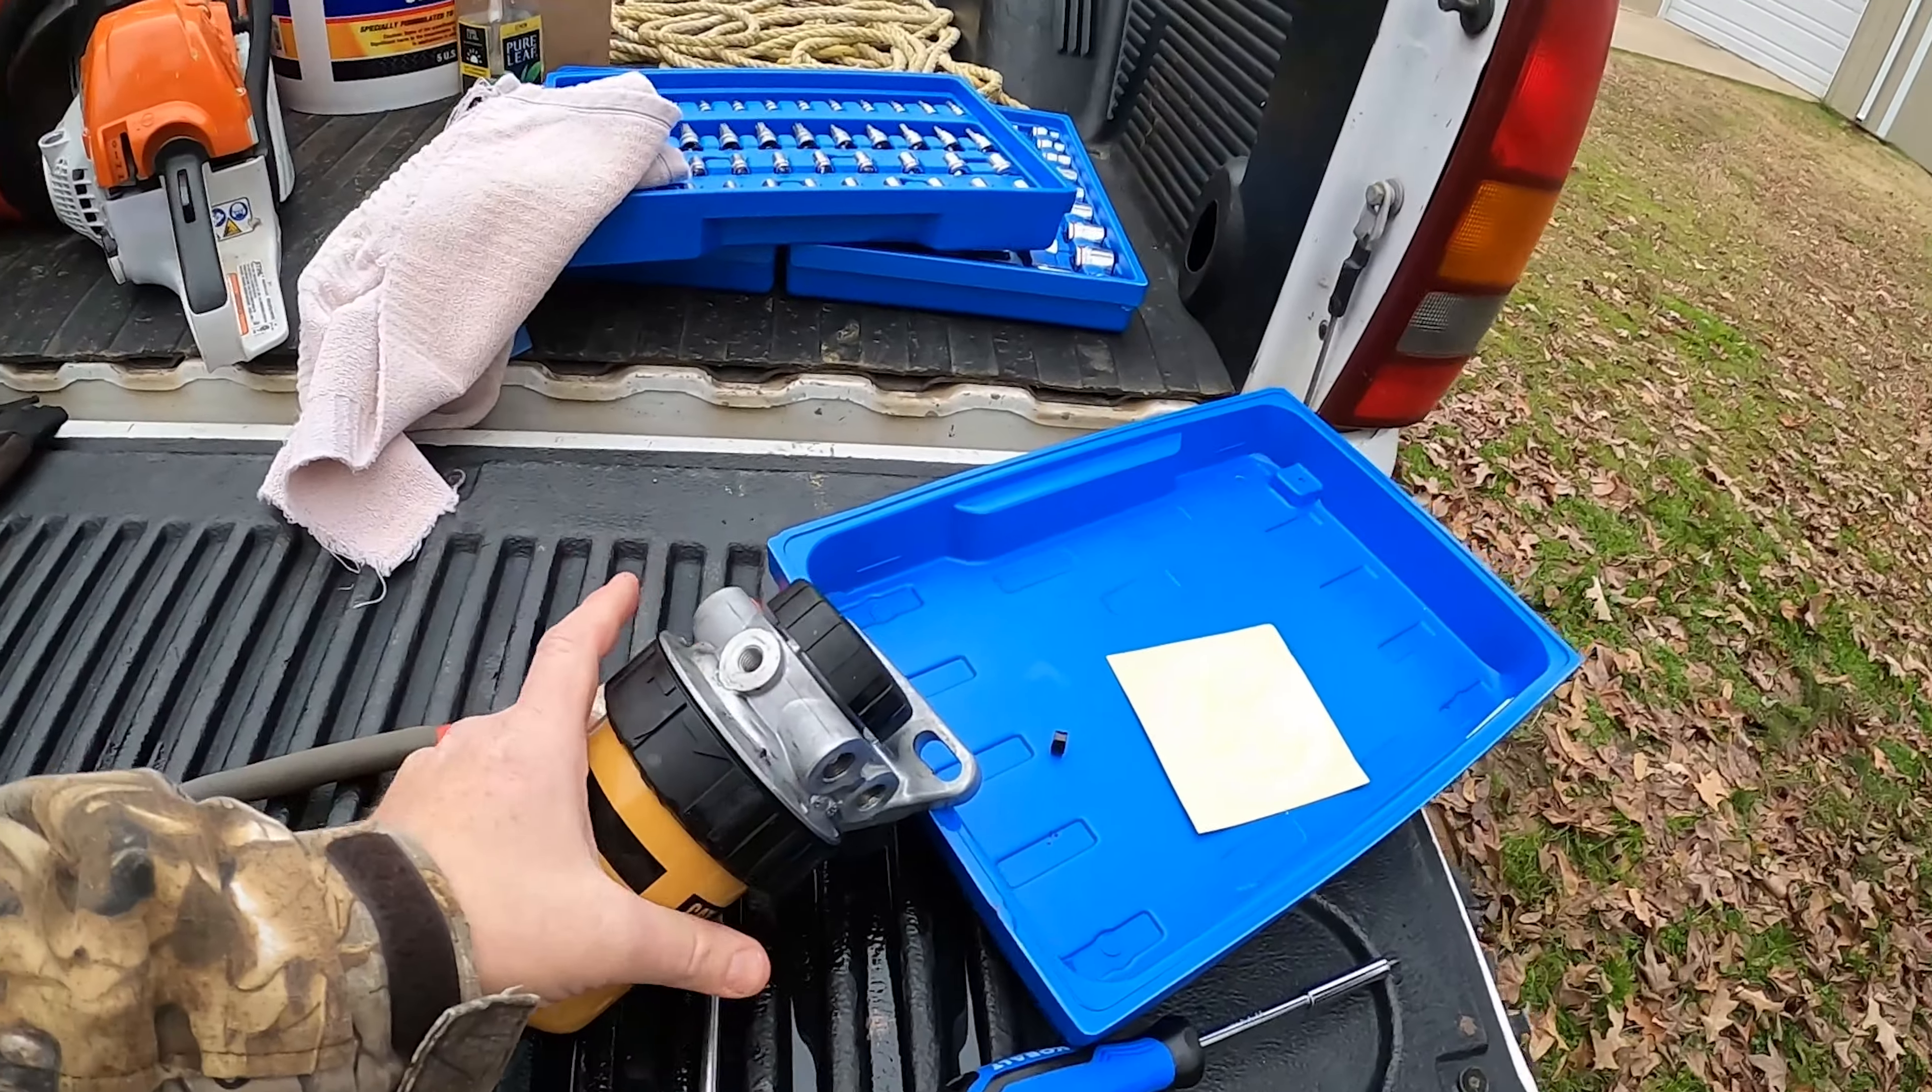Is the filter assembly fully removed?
Yes.